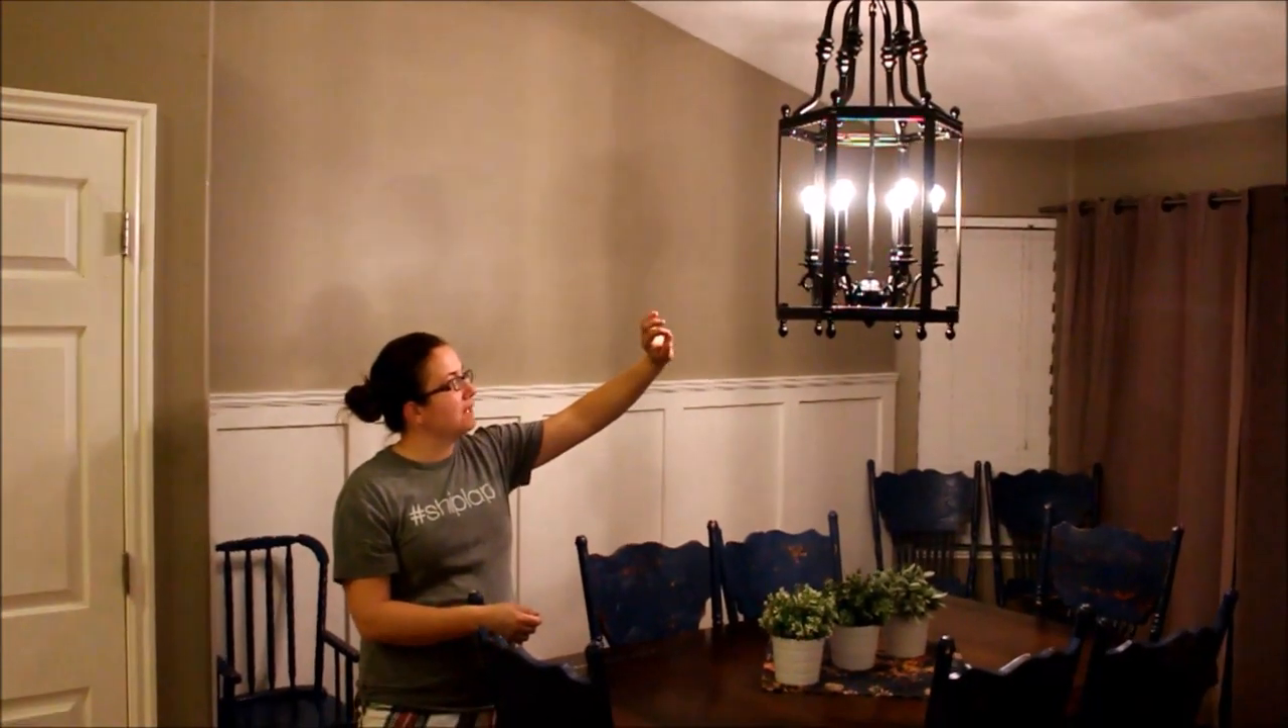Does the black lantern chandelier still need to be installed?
No.